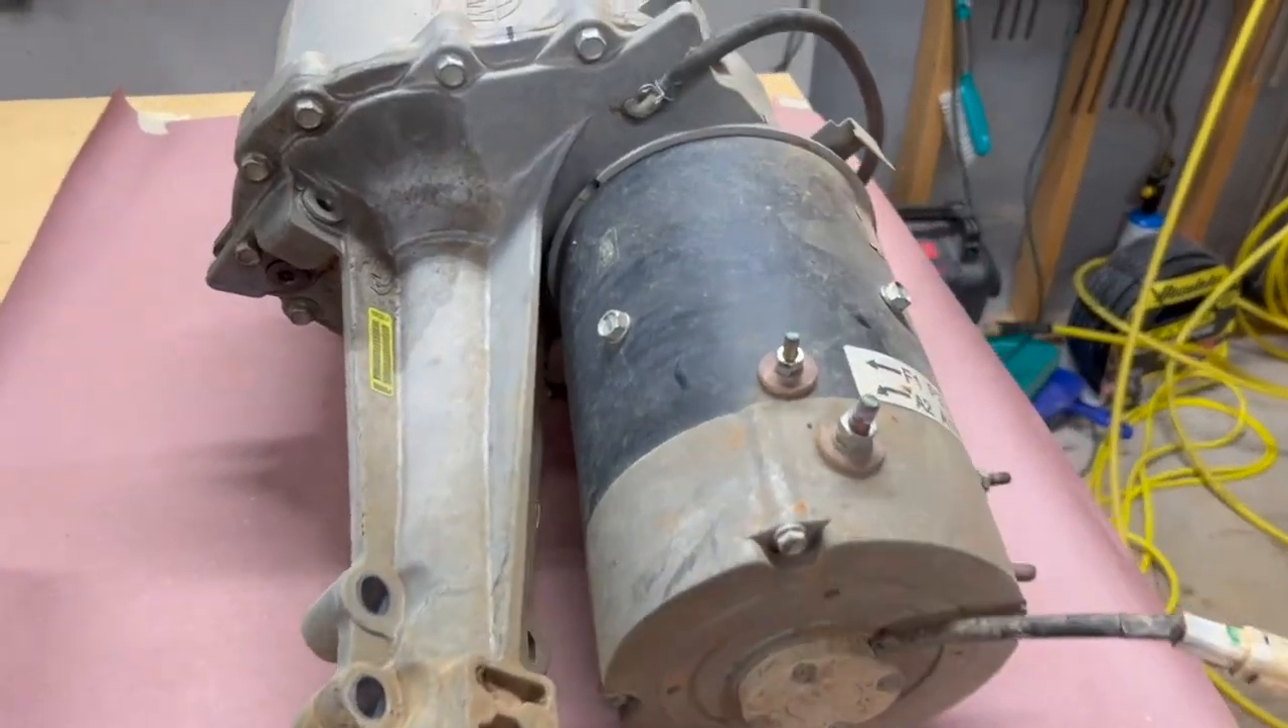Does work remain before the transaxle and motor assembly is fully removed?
No.